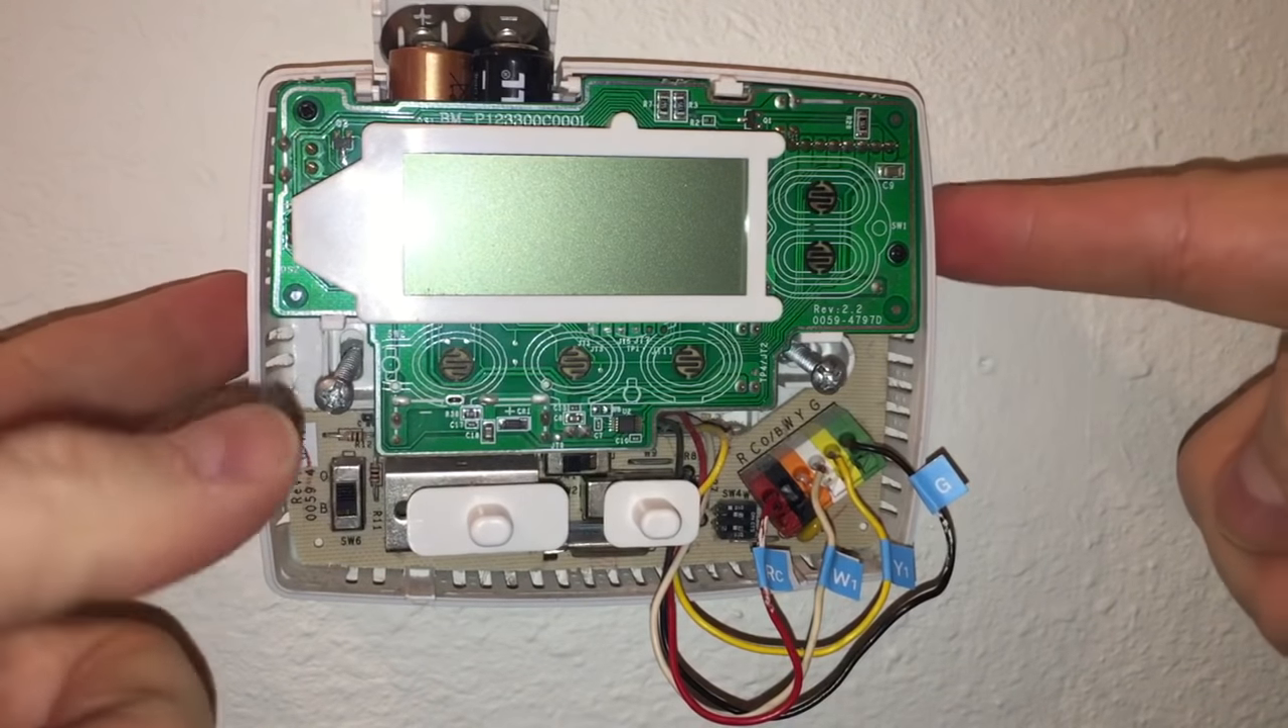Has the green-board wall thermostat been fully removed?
No.